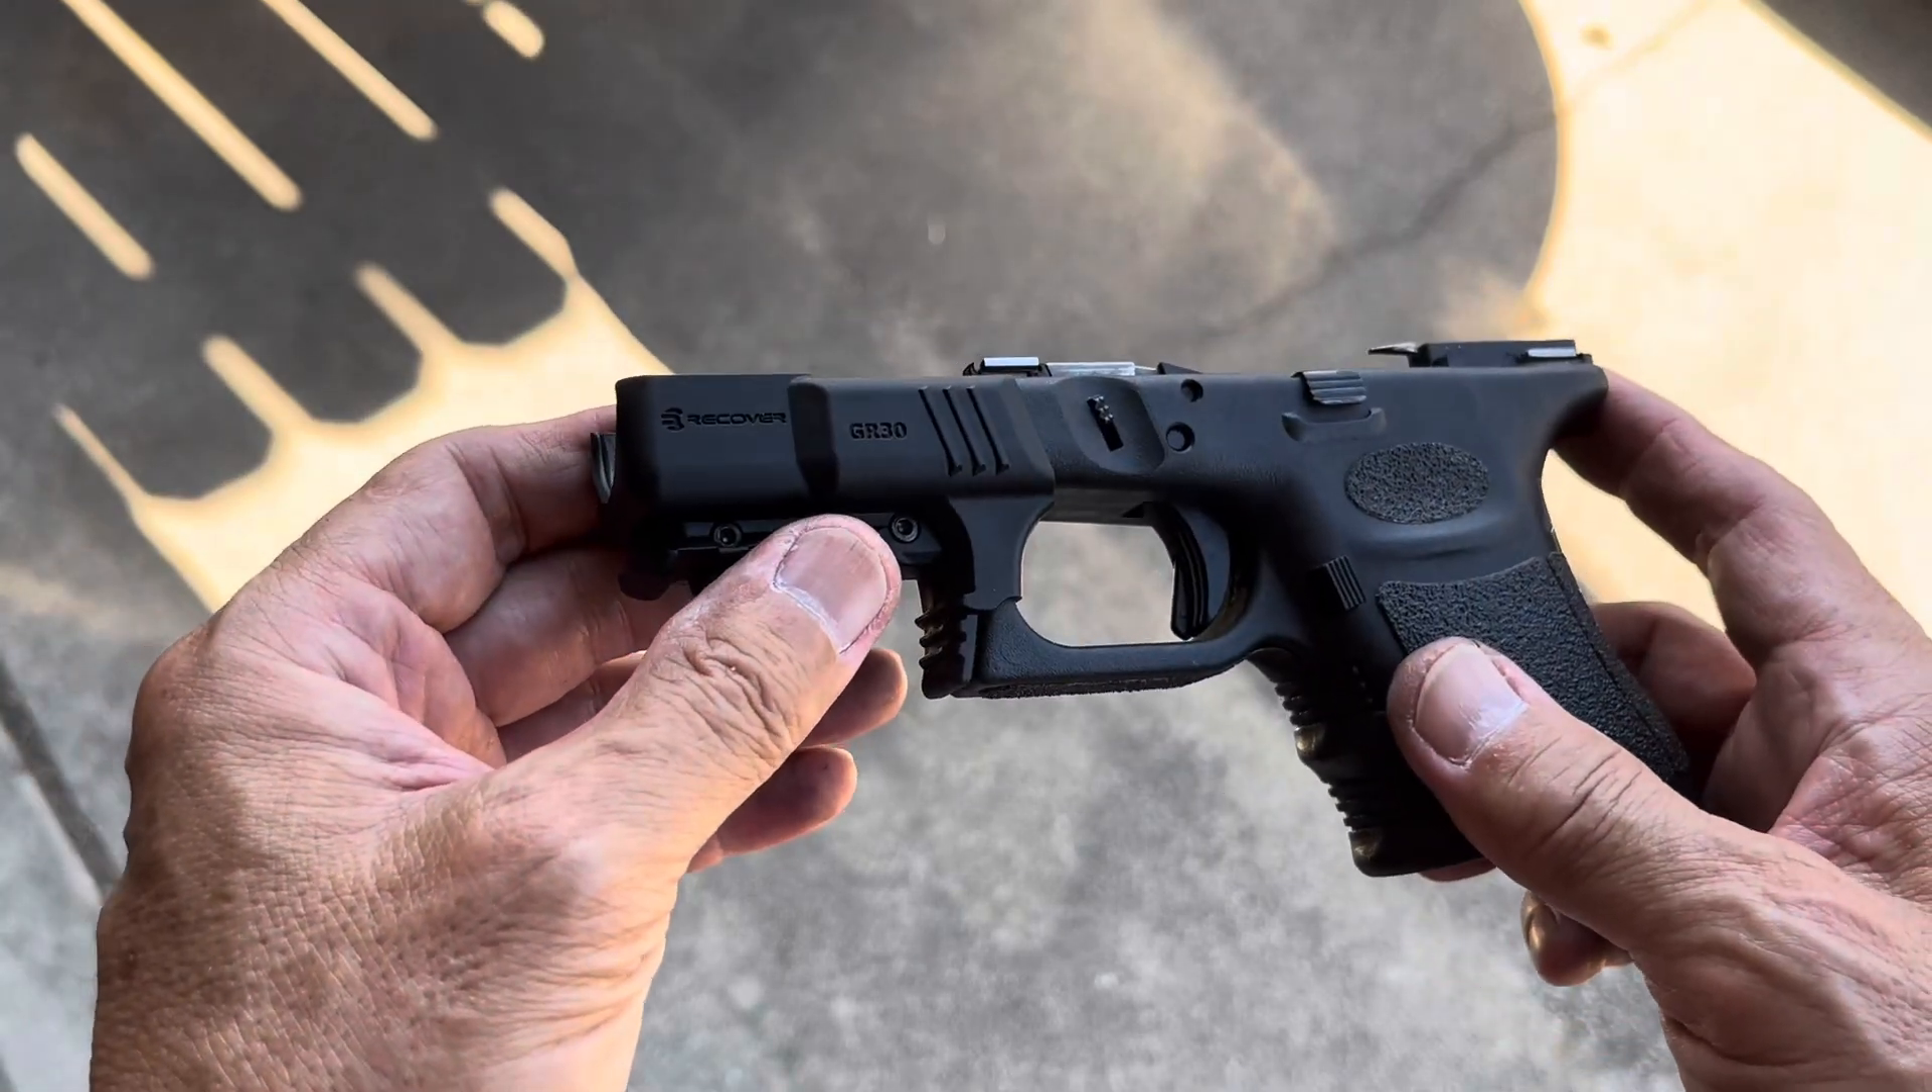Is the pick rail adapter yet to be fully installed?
No.